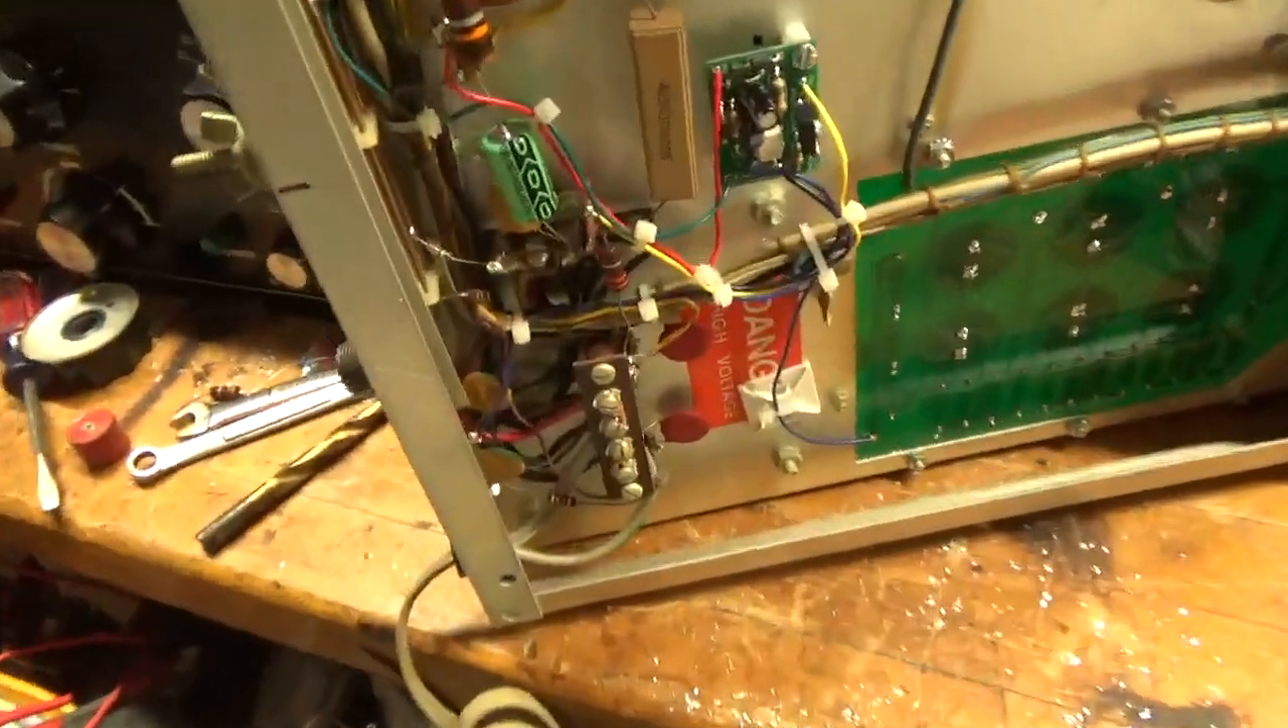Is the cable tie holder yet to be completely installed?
No.